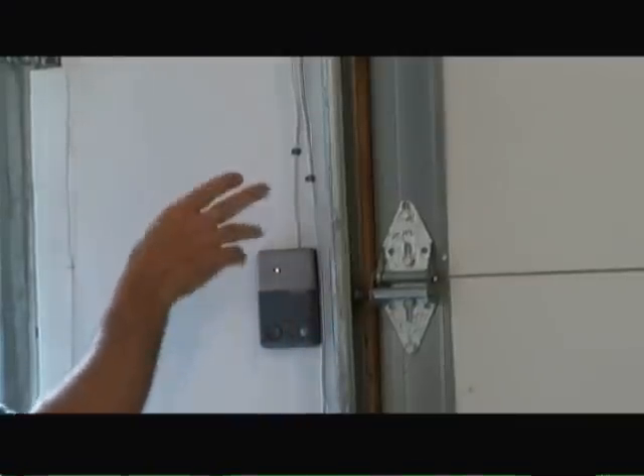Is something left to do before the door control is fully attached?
No.